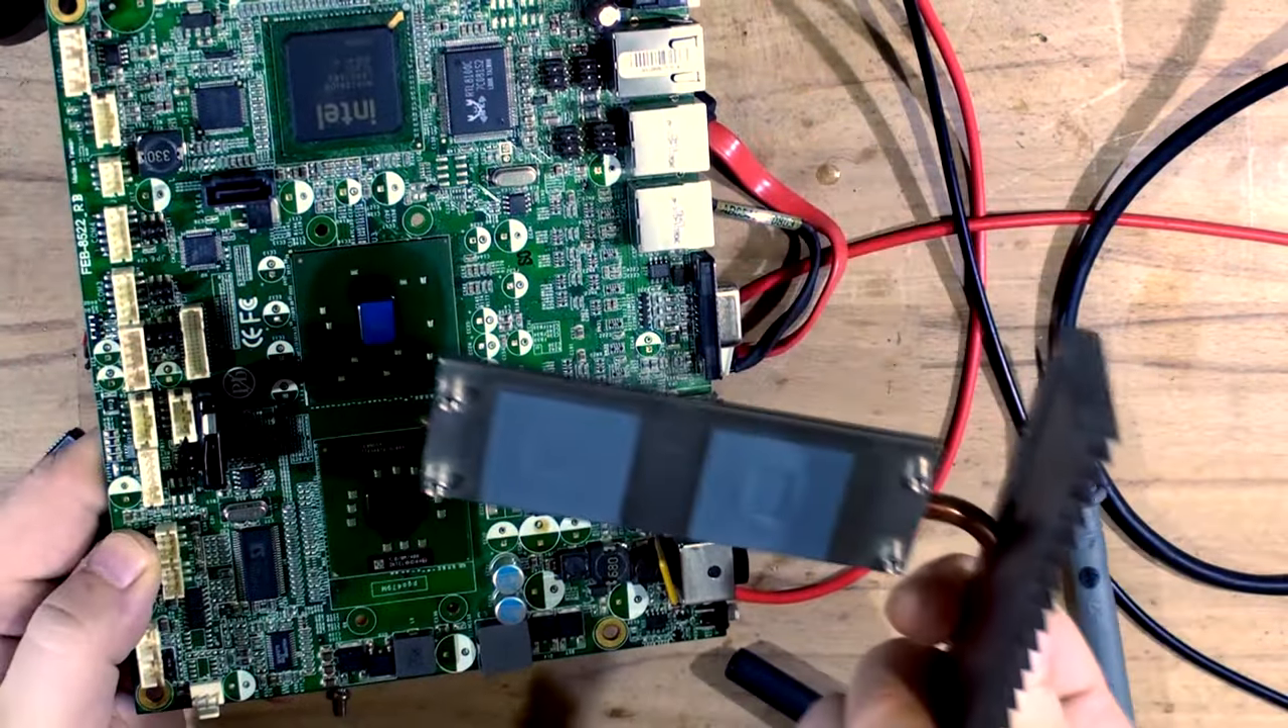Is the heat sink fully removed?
Yes.